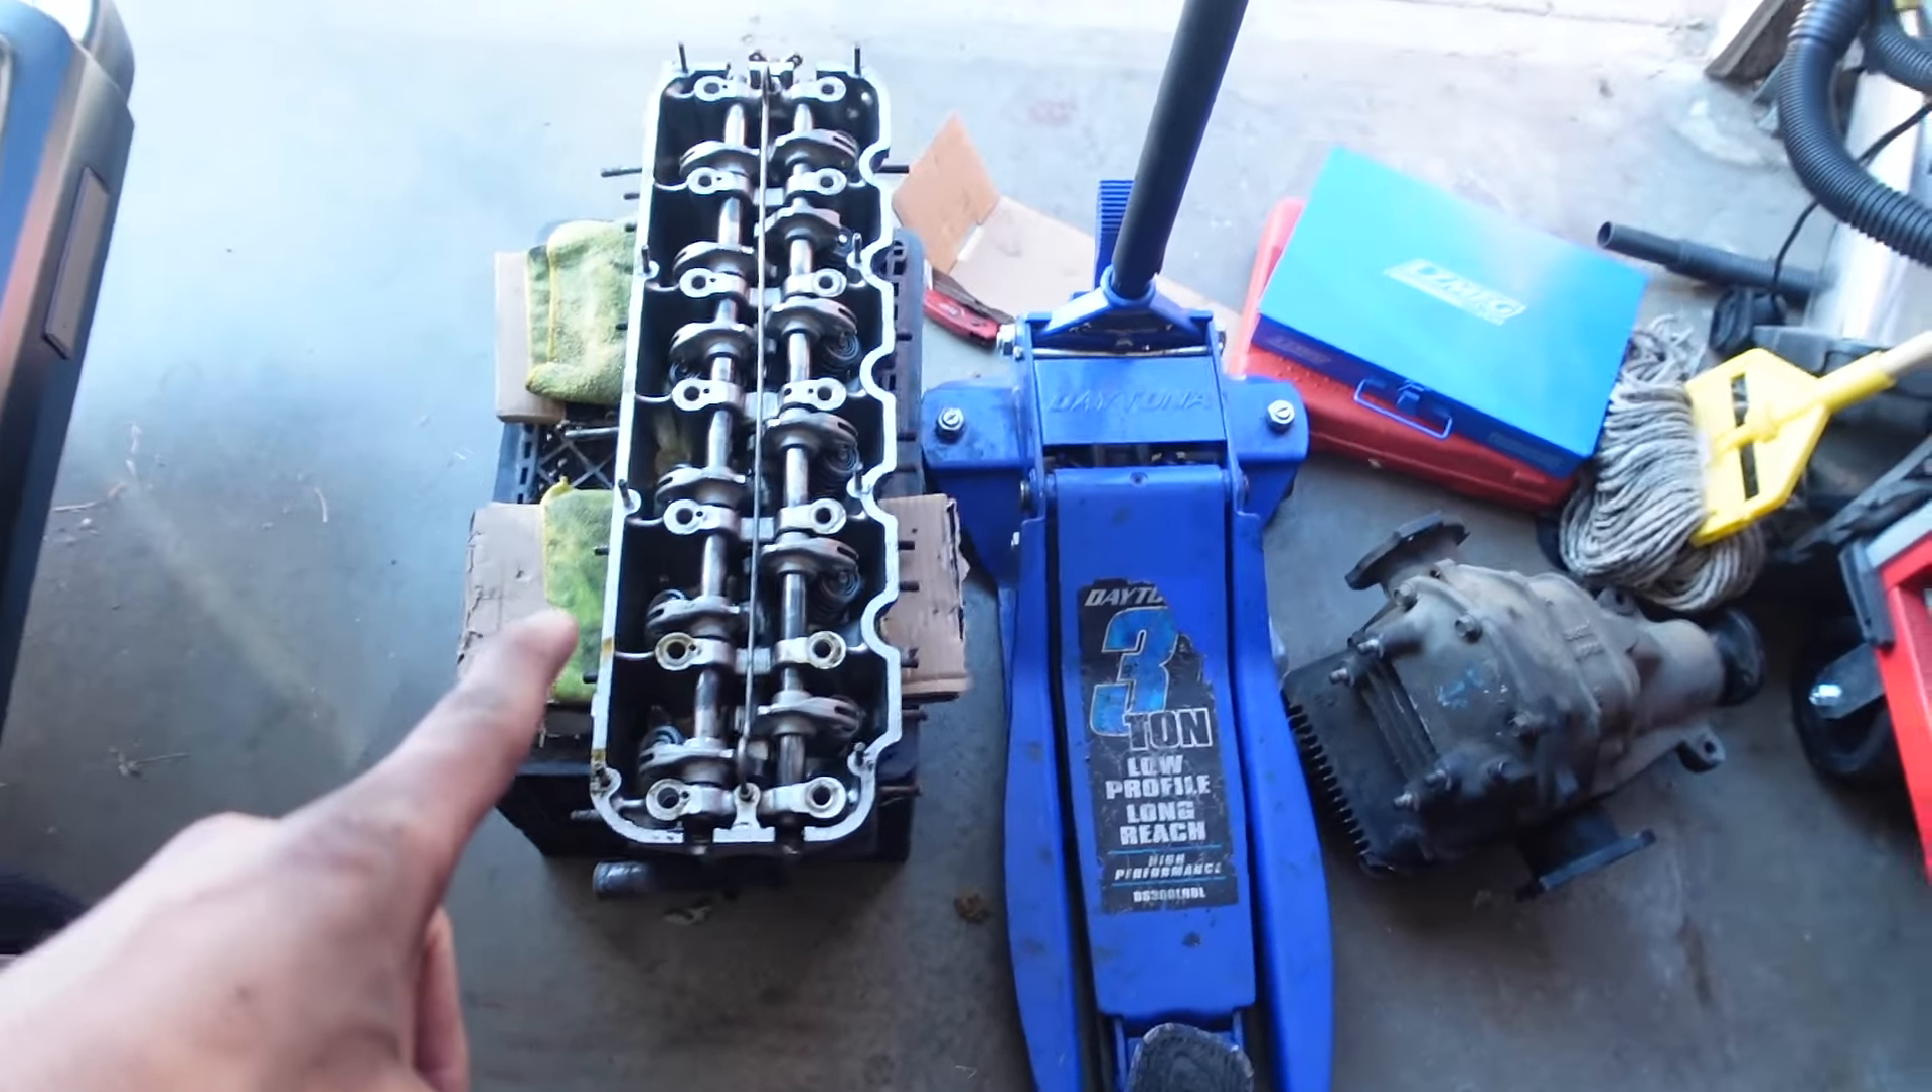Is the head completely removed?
Yes.